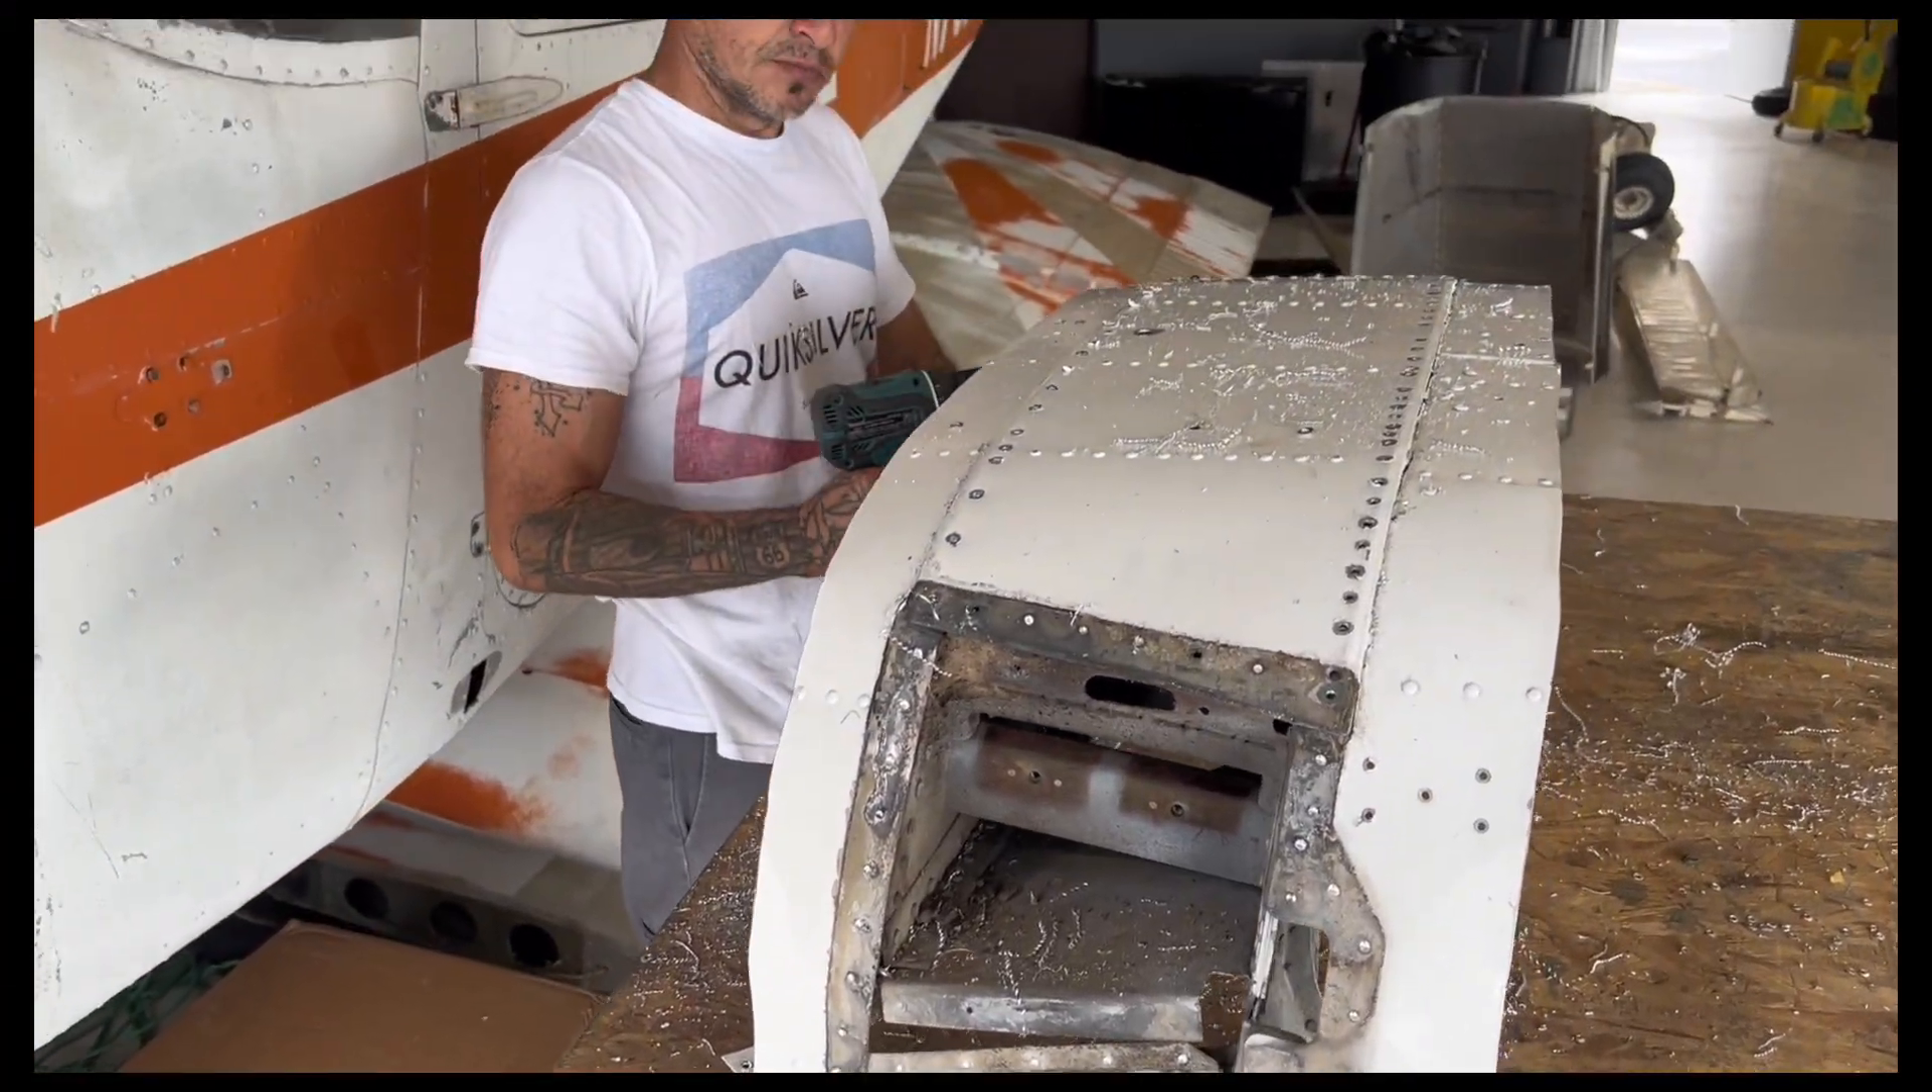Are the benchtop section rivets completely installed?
No.